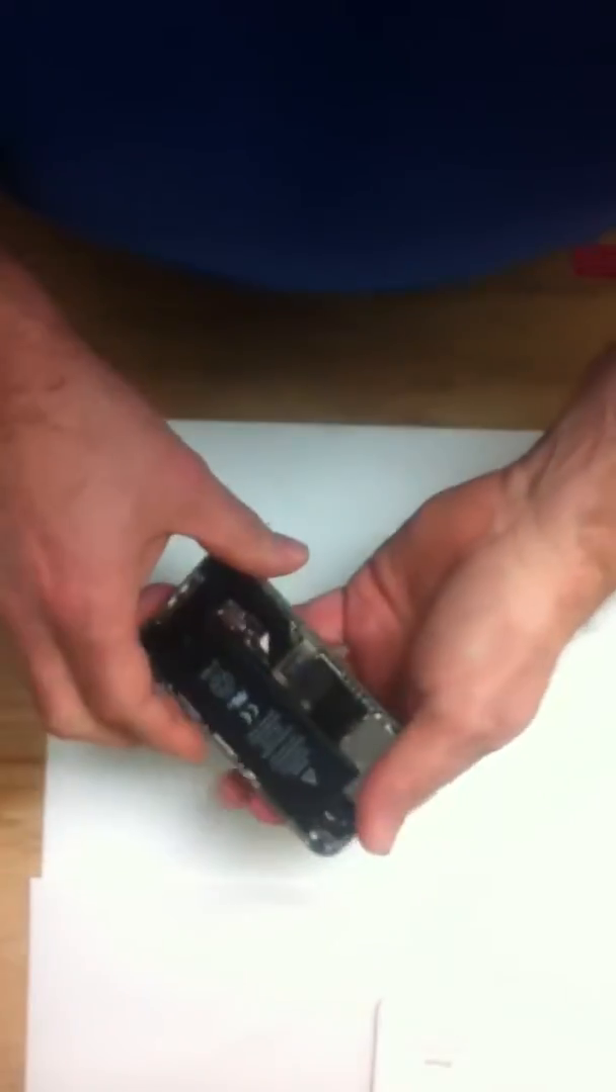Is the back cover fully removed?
Yes.